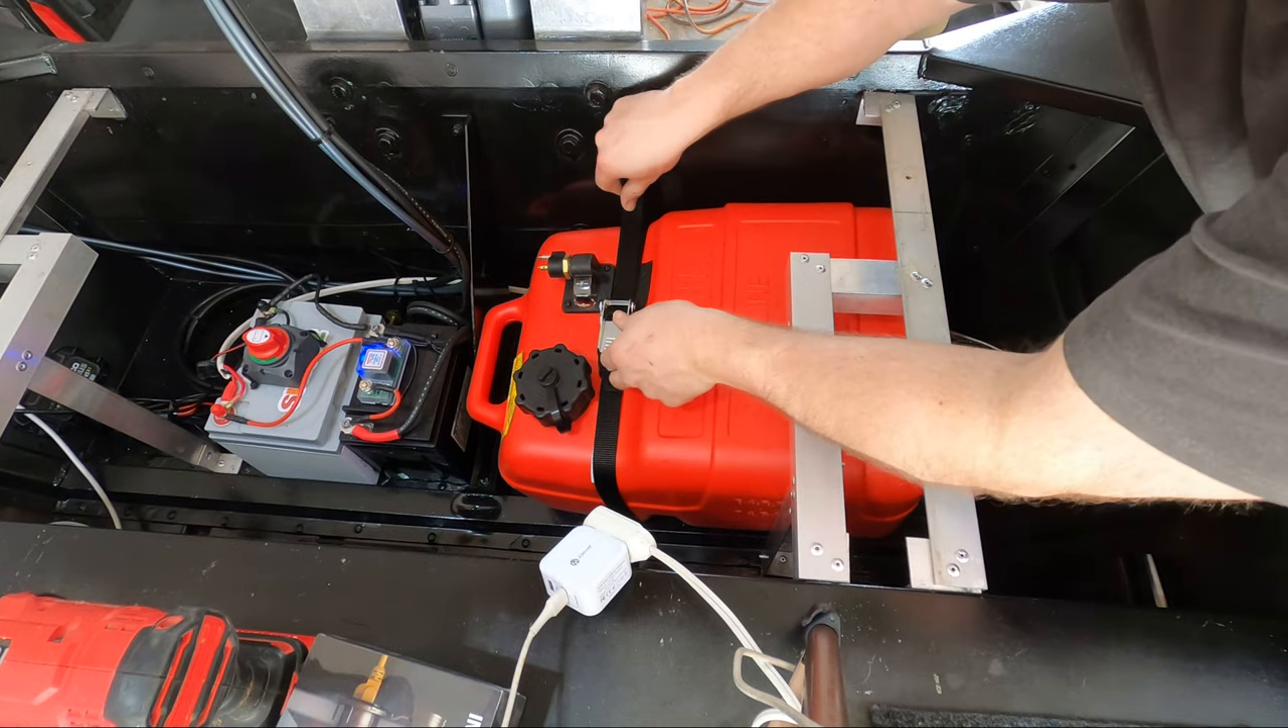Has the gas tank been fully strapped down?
No.